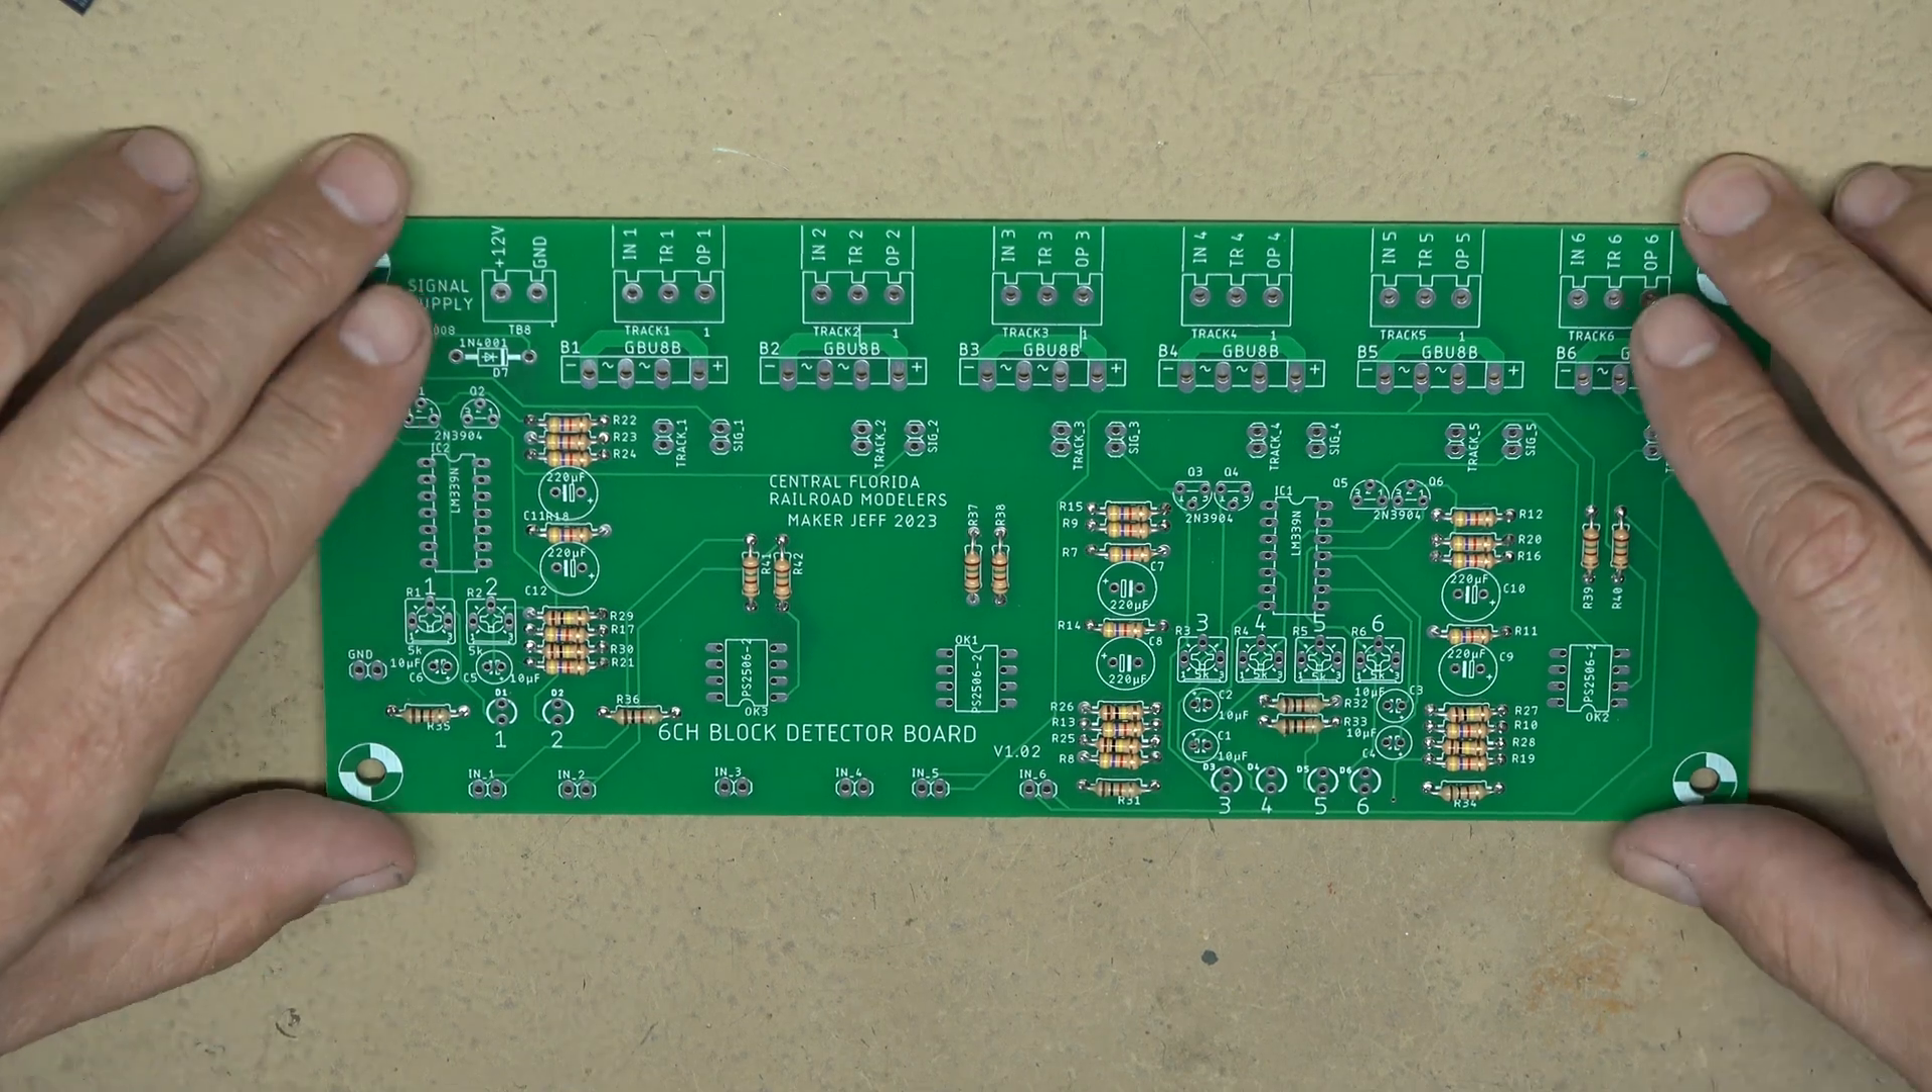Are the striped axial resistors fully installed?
Yes.